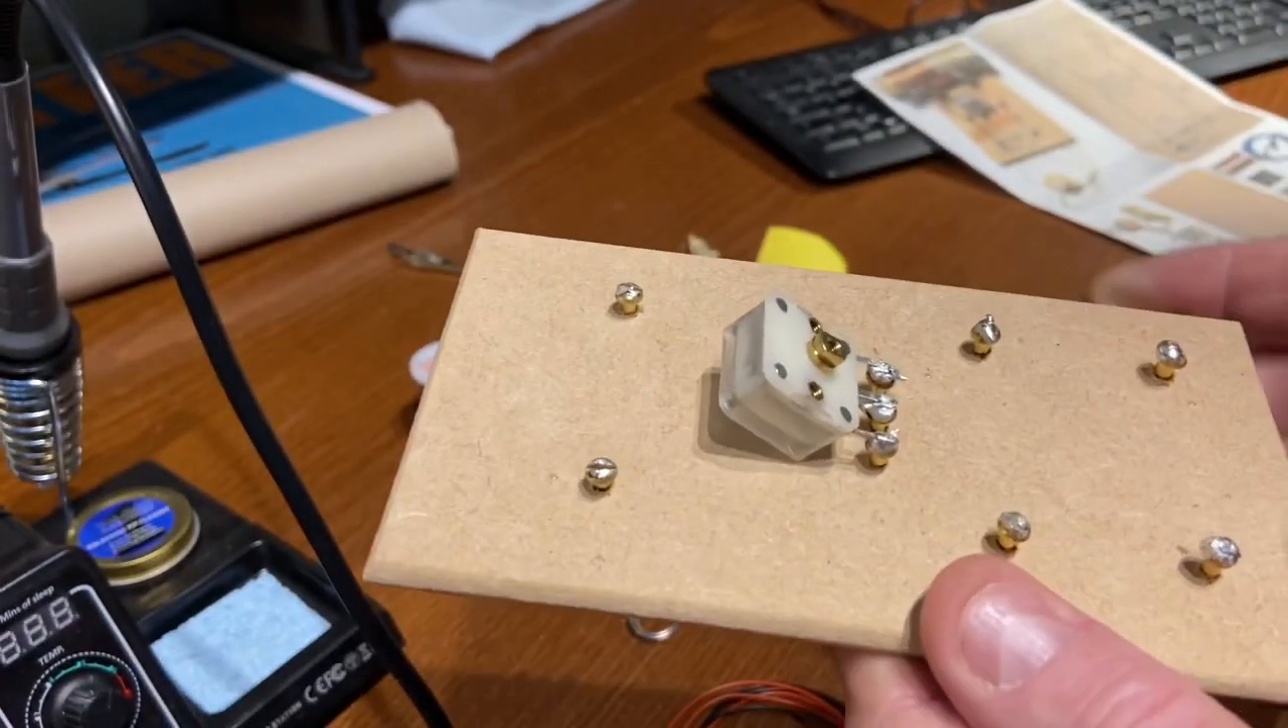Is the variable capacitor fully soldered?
Yes.